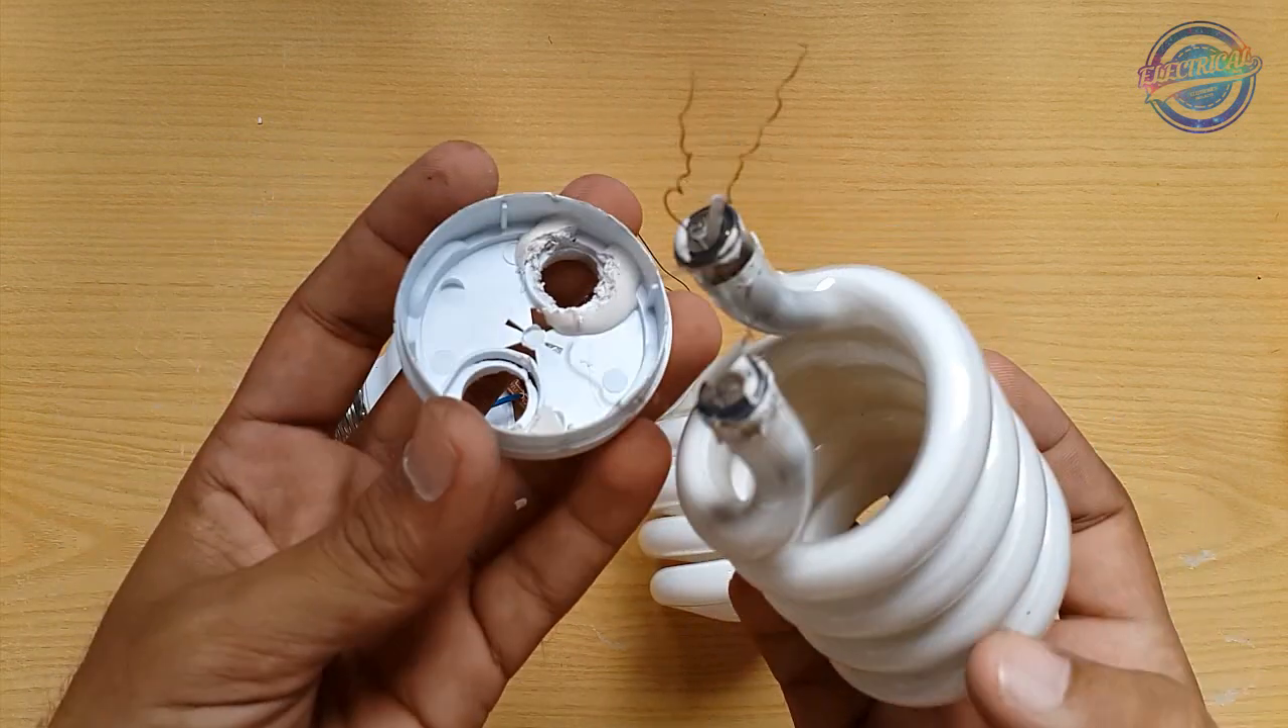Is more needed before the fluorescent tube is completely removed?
No.